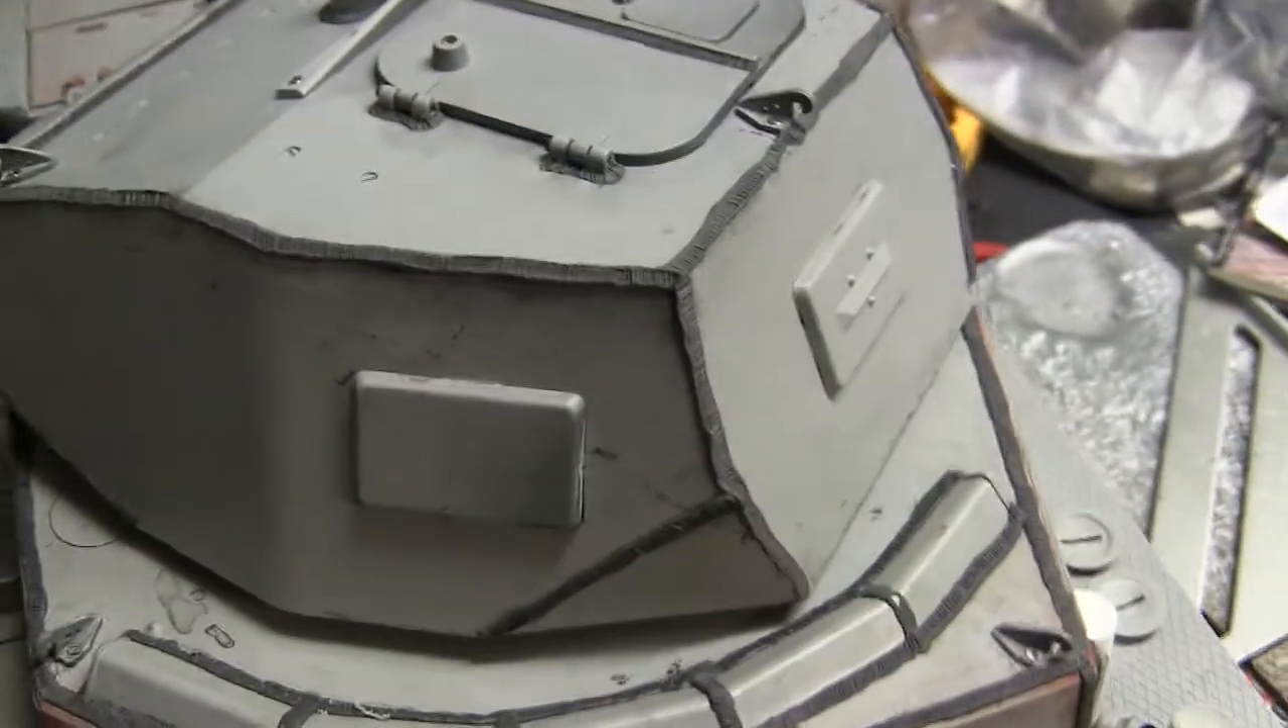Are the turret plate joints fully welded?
Yes.